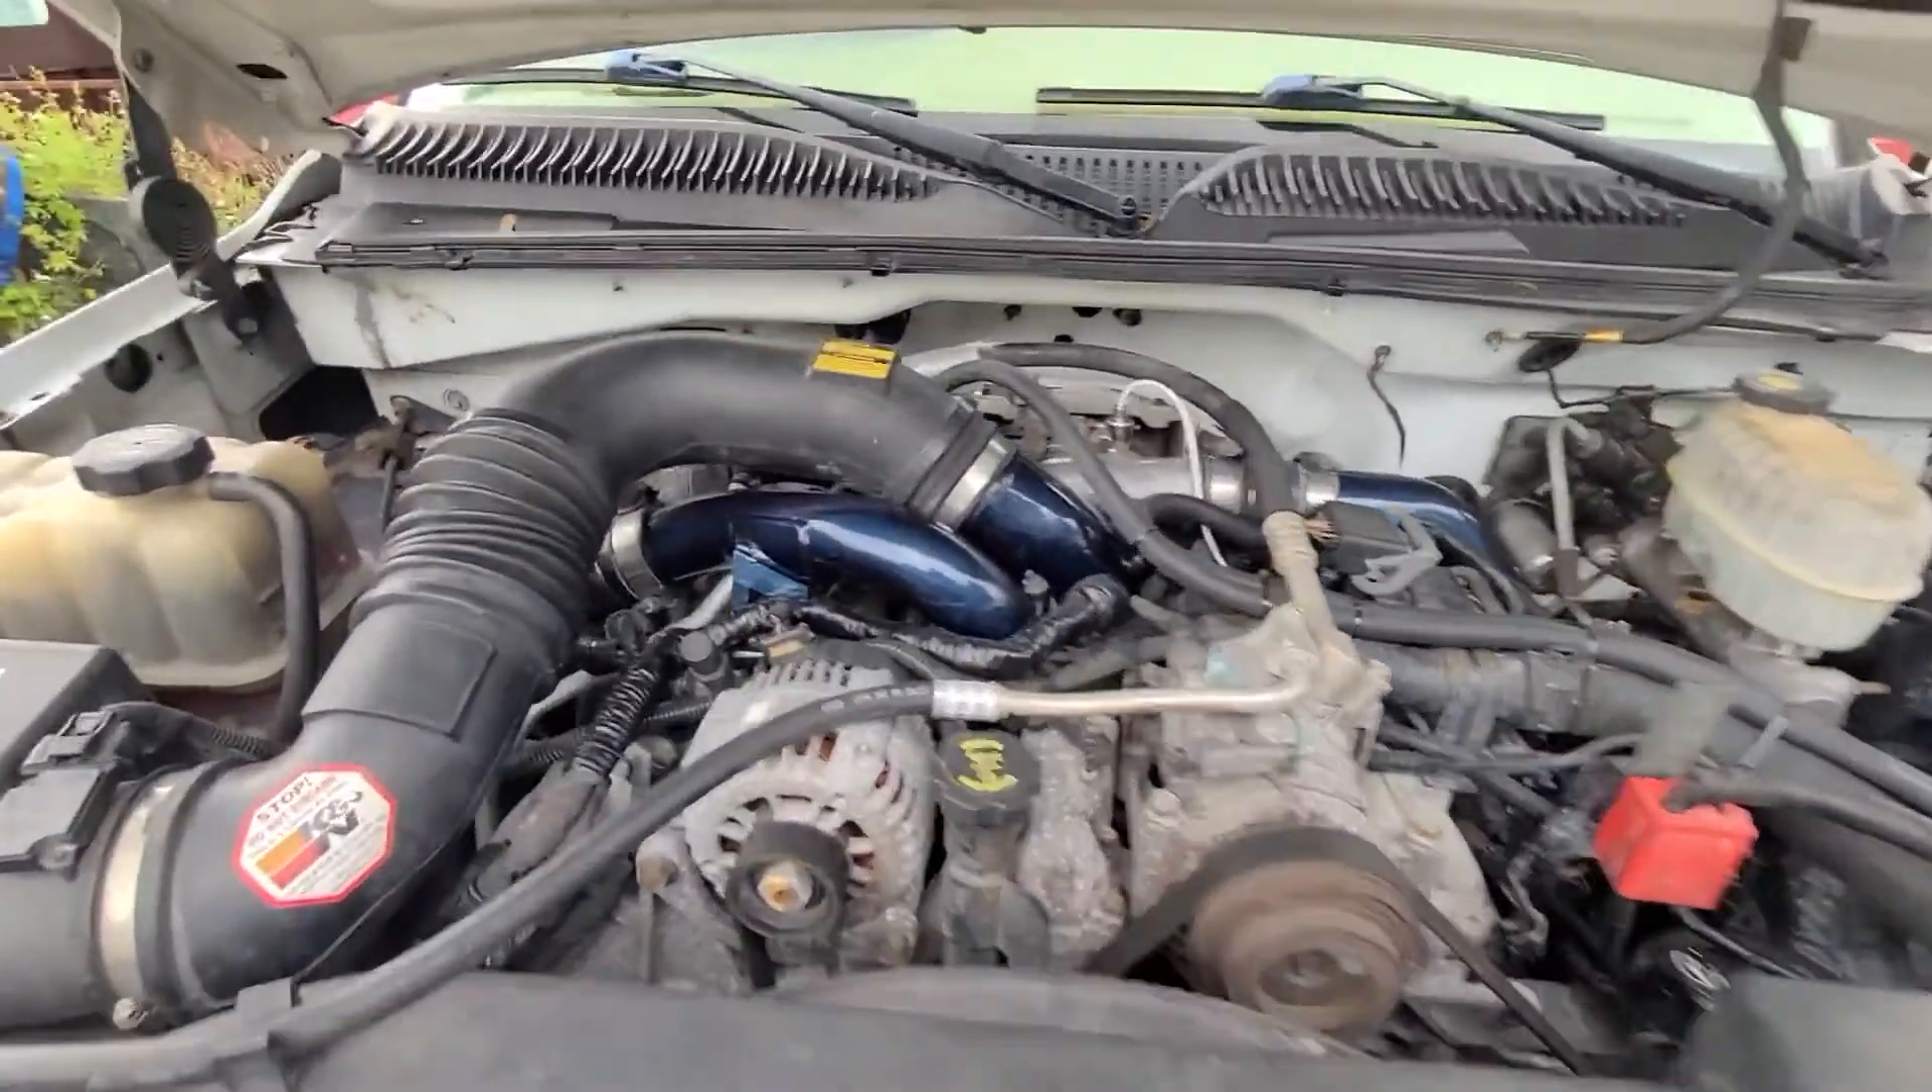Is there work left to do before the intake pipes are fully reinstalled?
No.